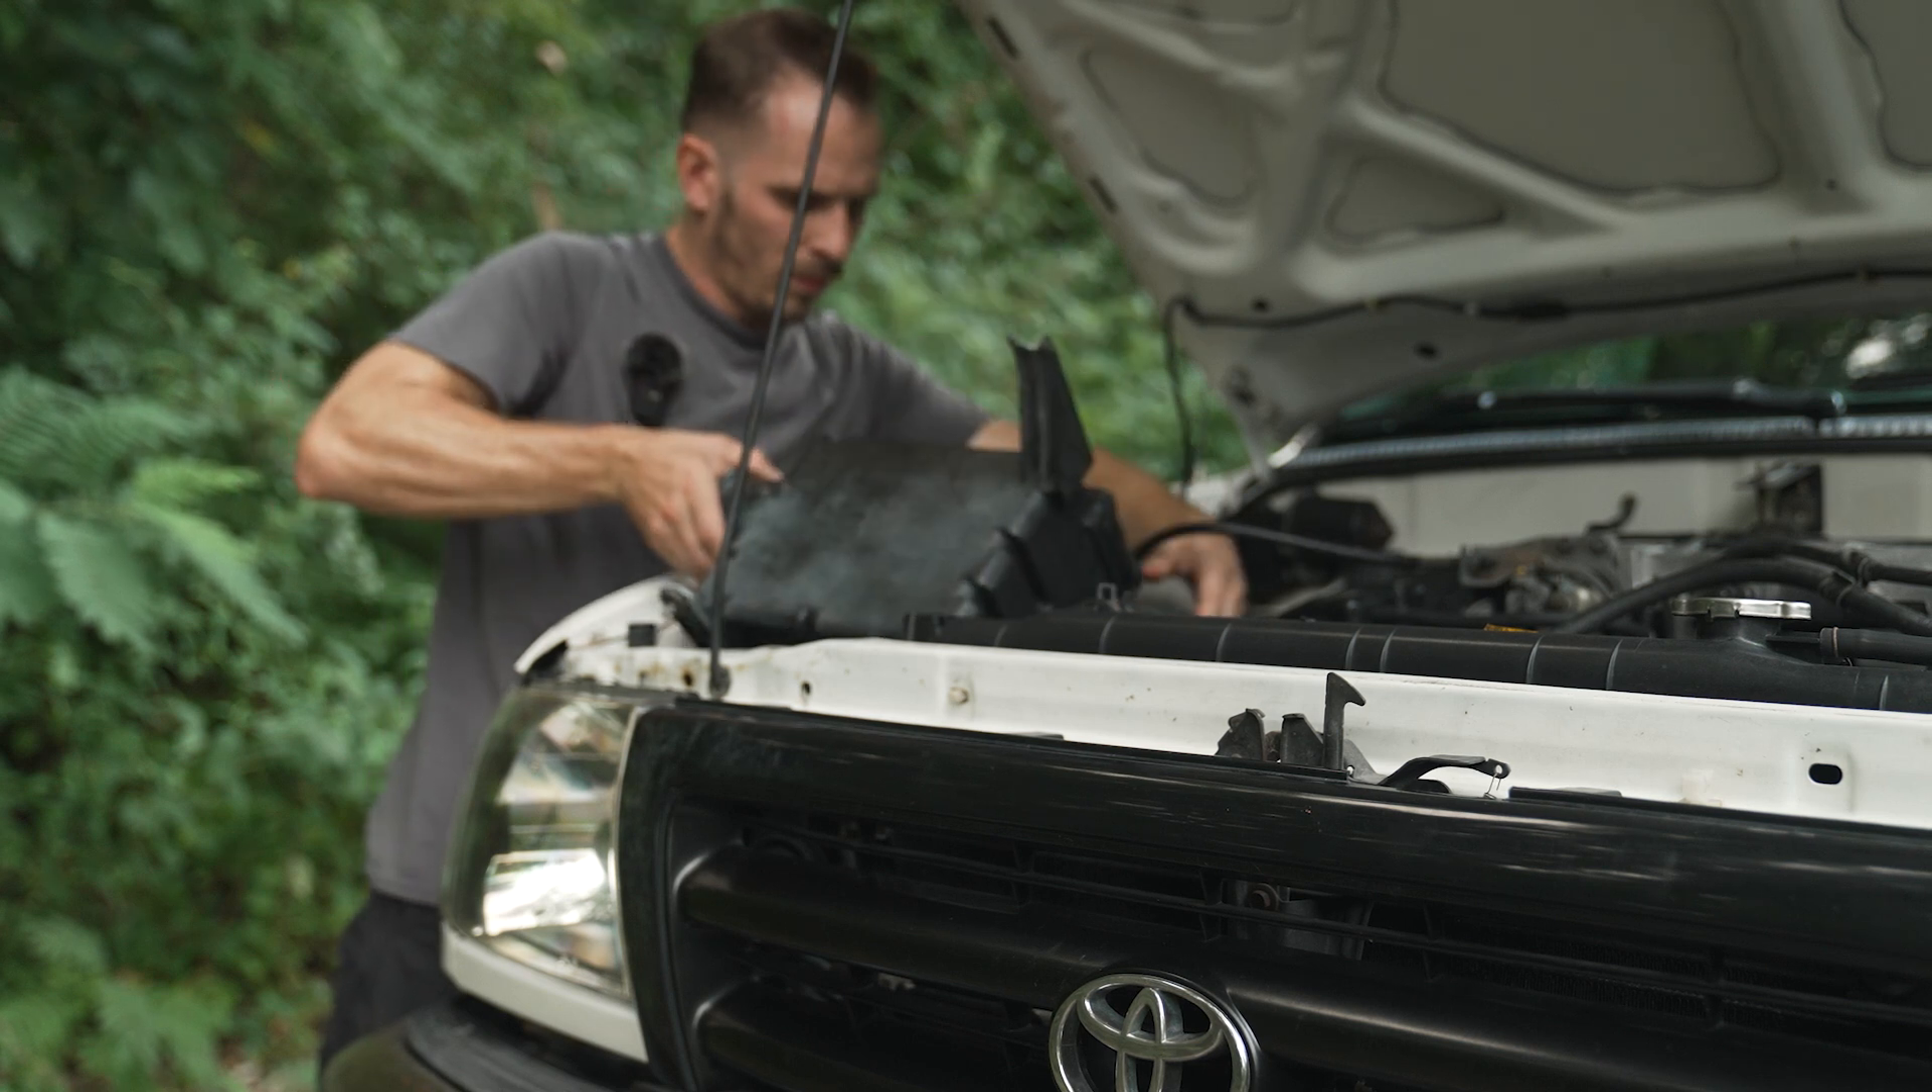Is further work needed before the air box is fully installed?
Yes.